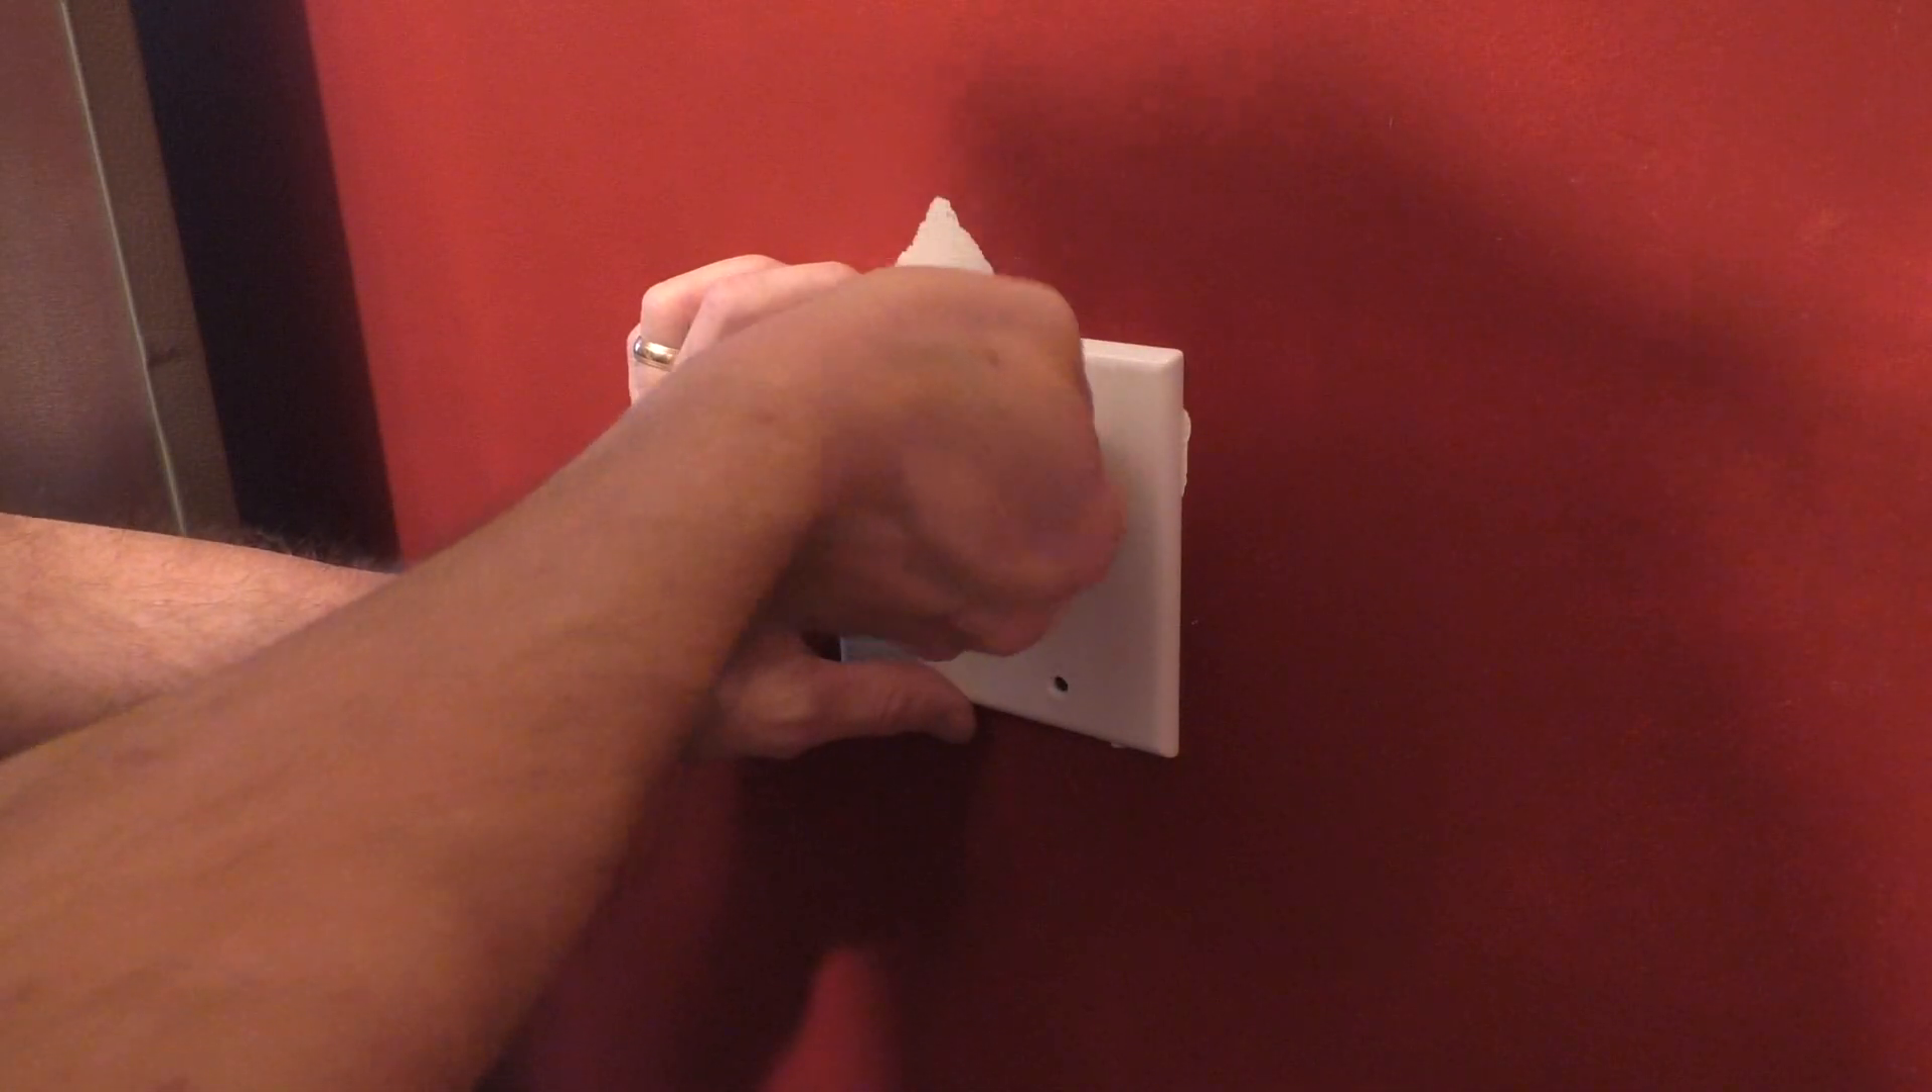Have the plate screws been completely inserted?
No.